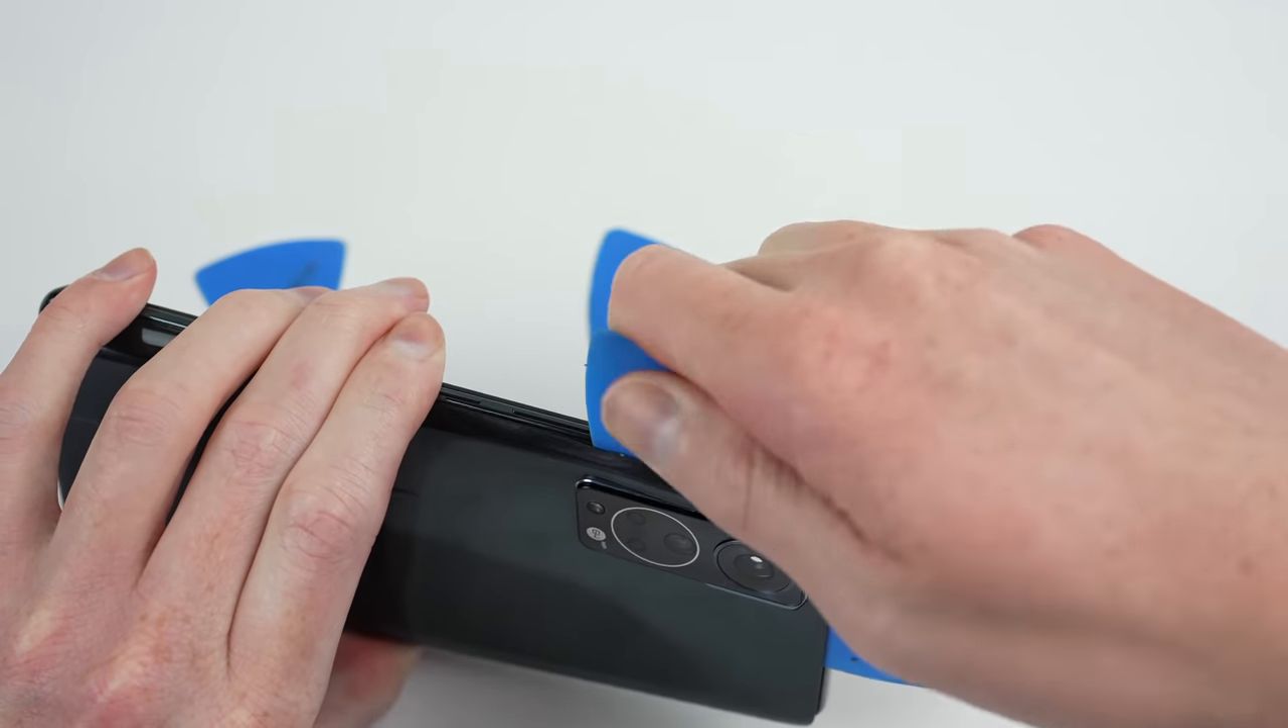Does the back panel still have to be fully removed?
Yes.